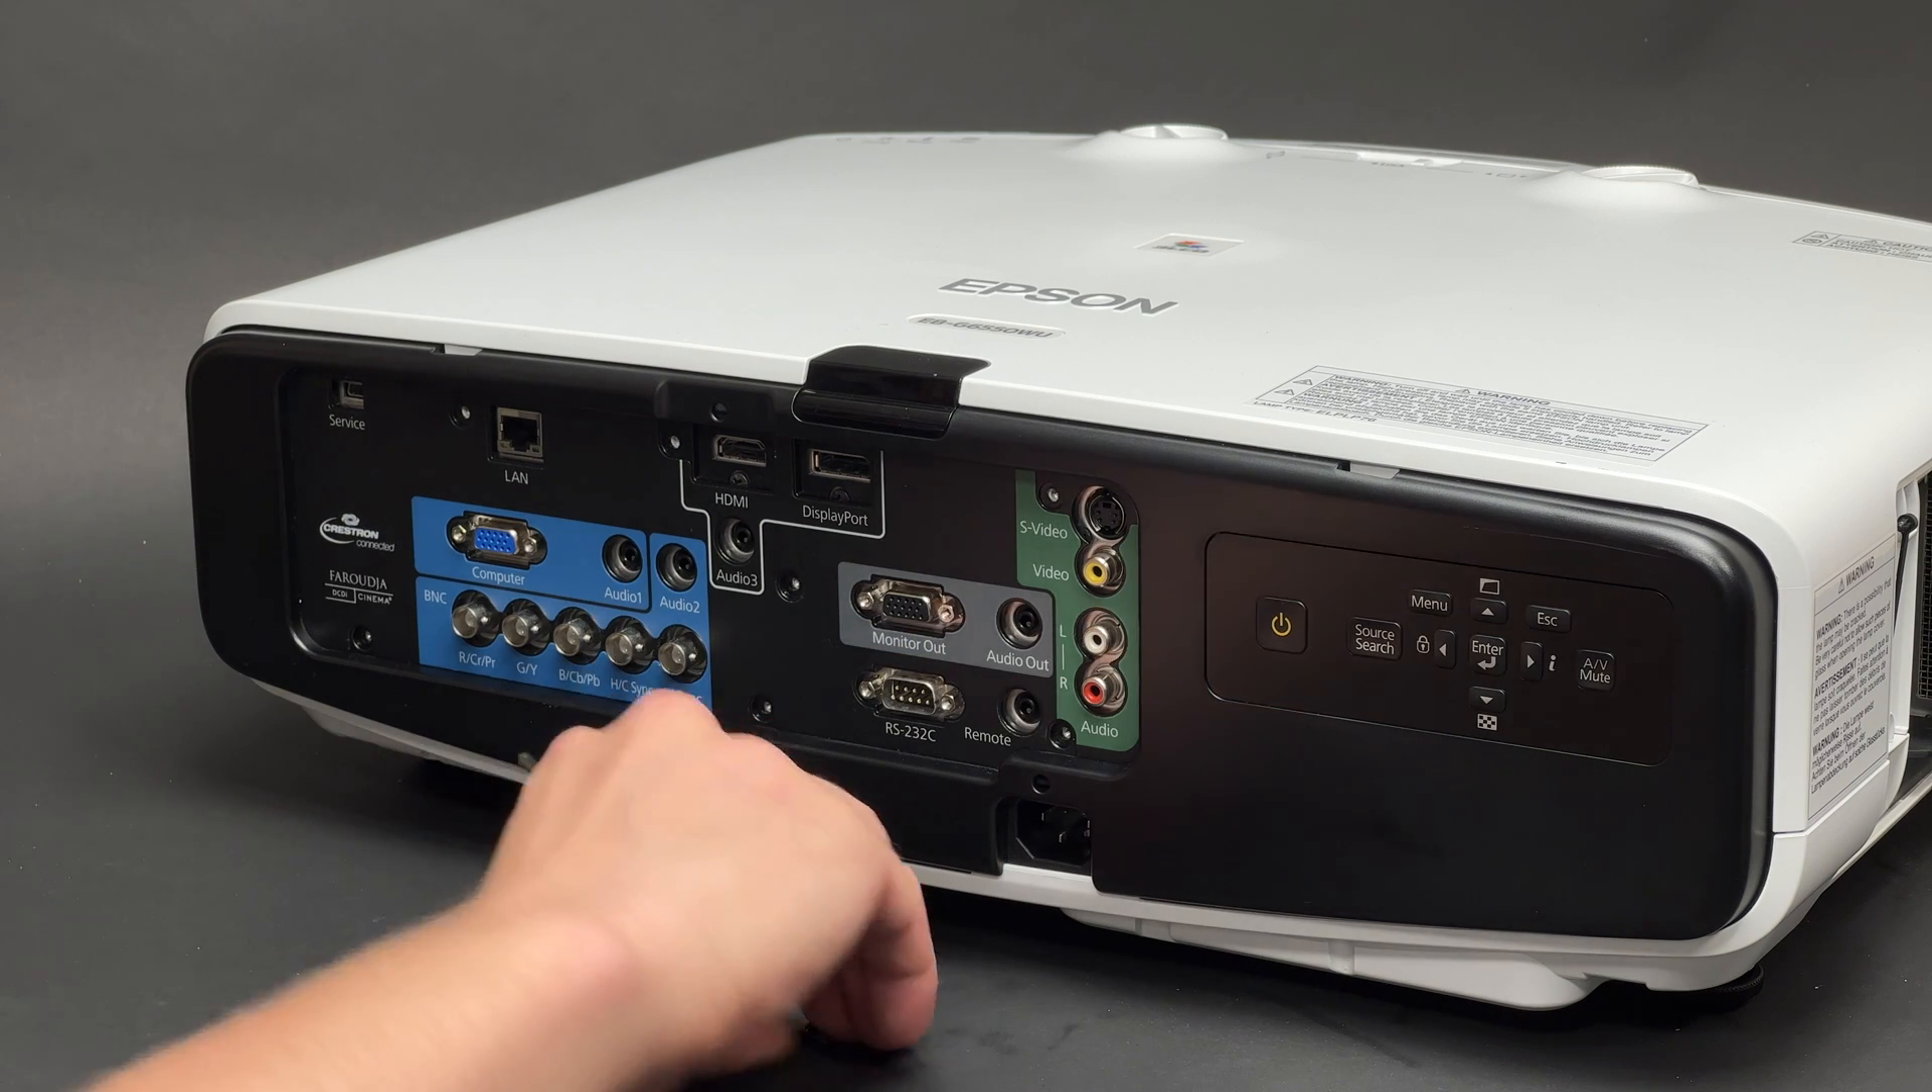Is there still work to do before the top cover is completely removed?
Yes.